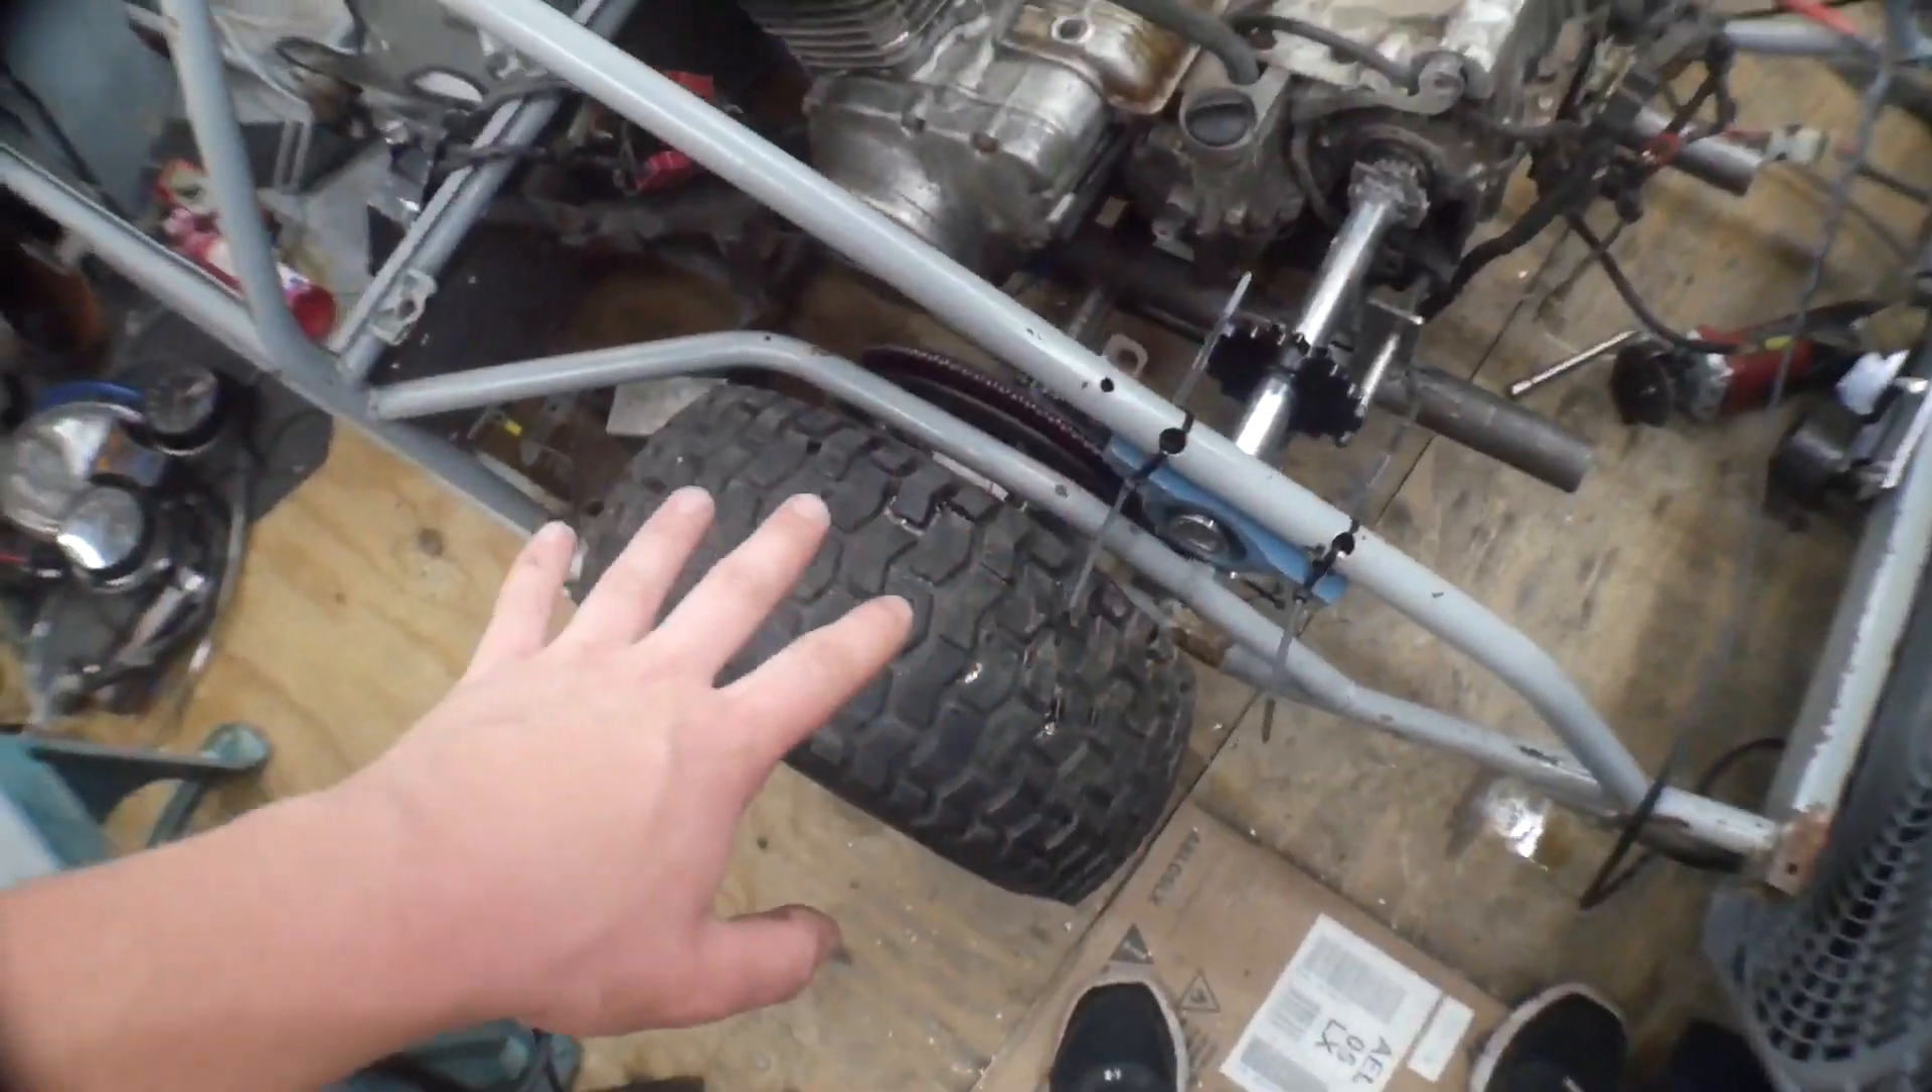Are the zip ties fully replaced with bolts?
No.